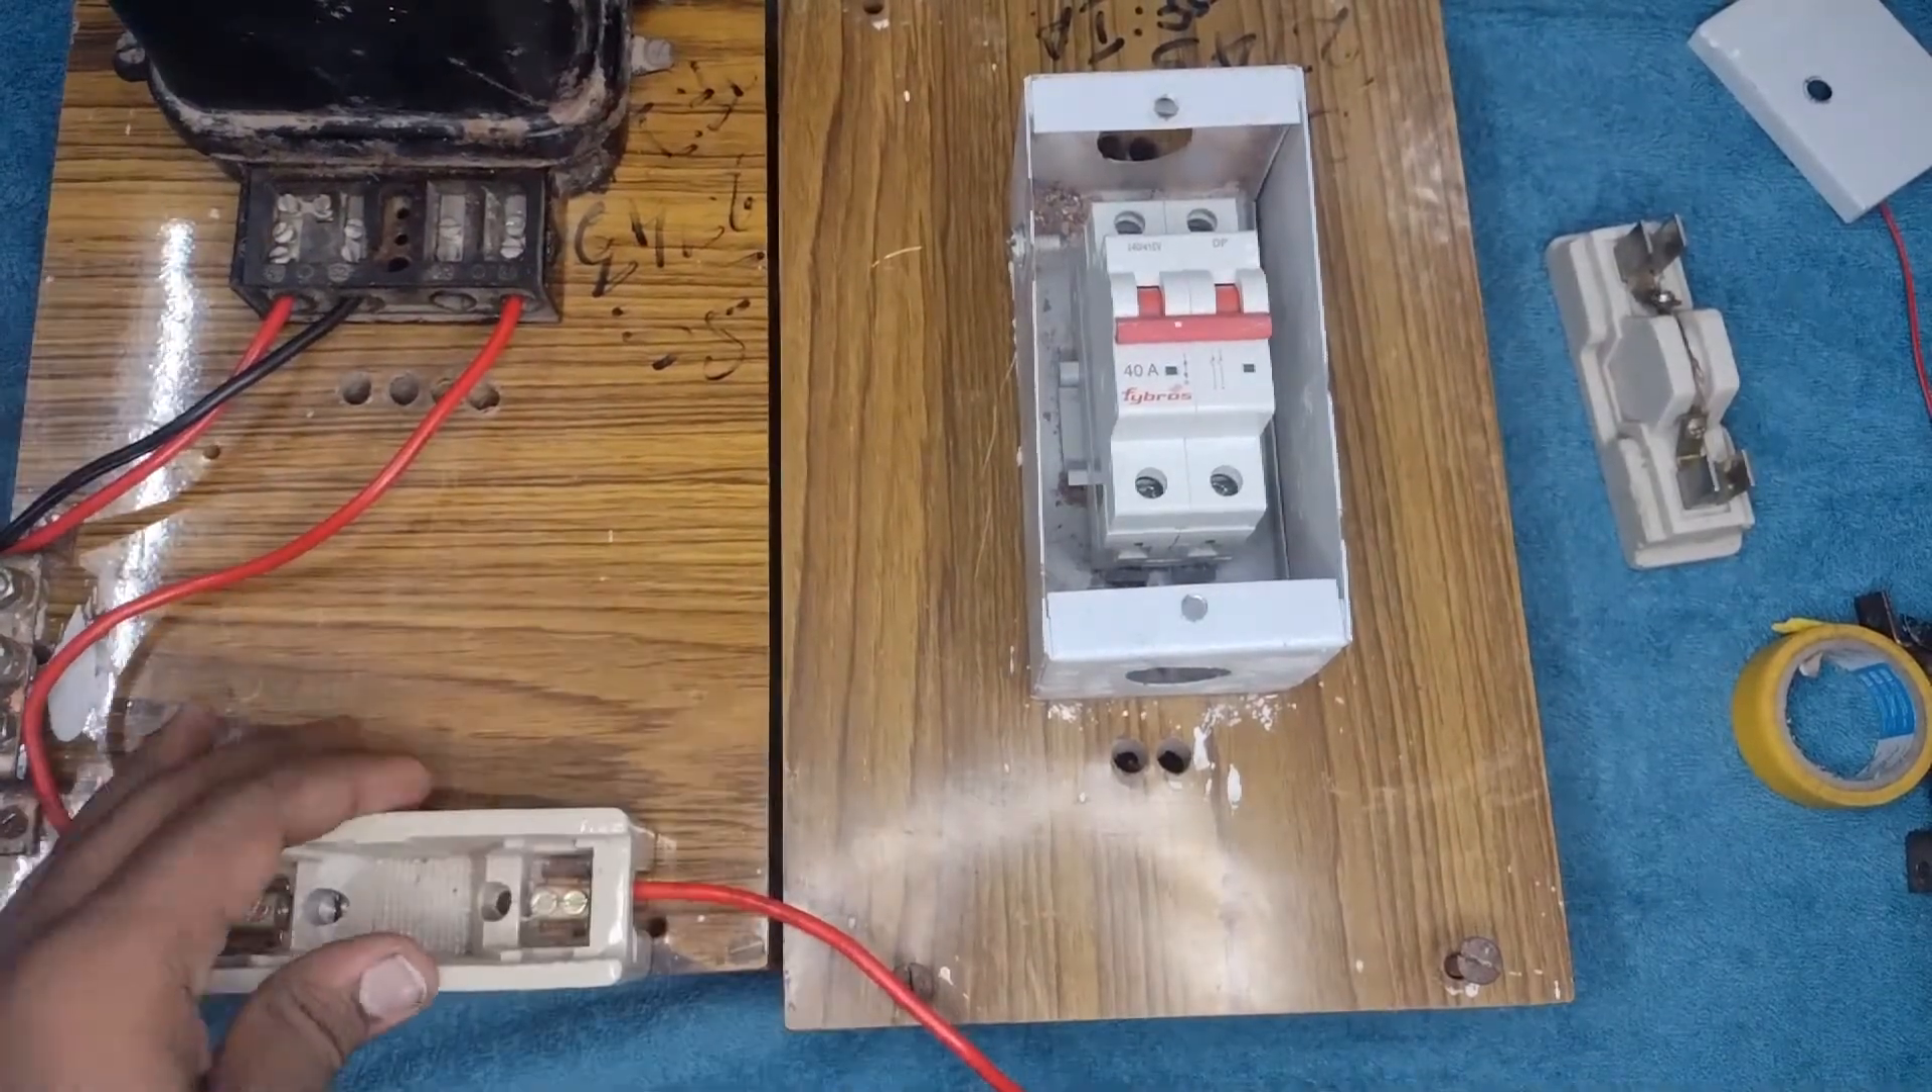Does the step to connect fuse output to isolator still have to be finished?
Yes.